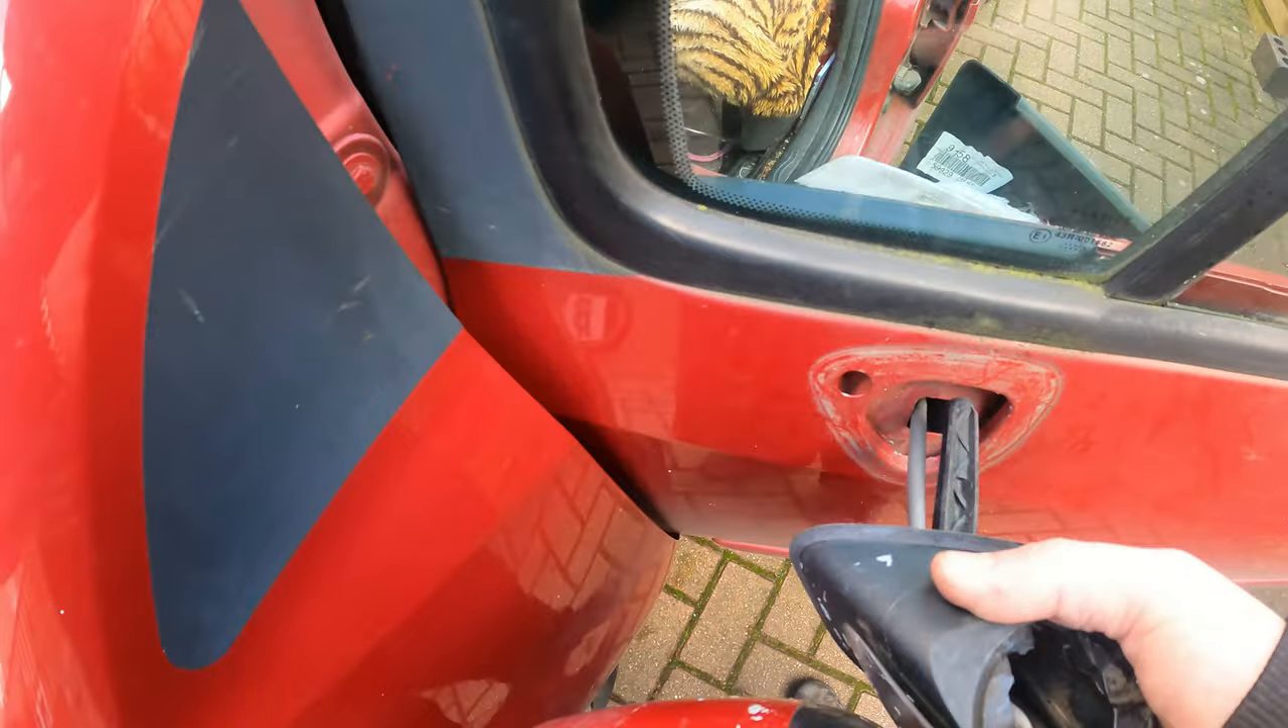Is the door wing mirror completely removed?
No.